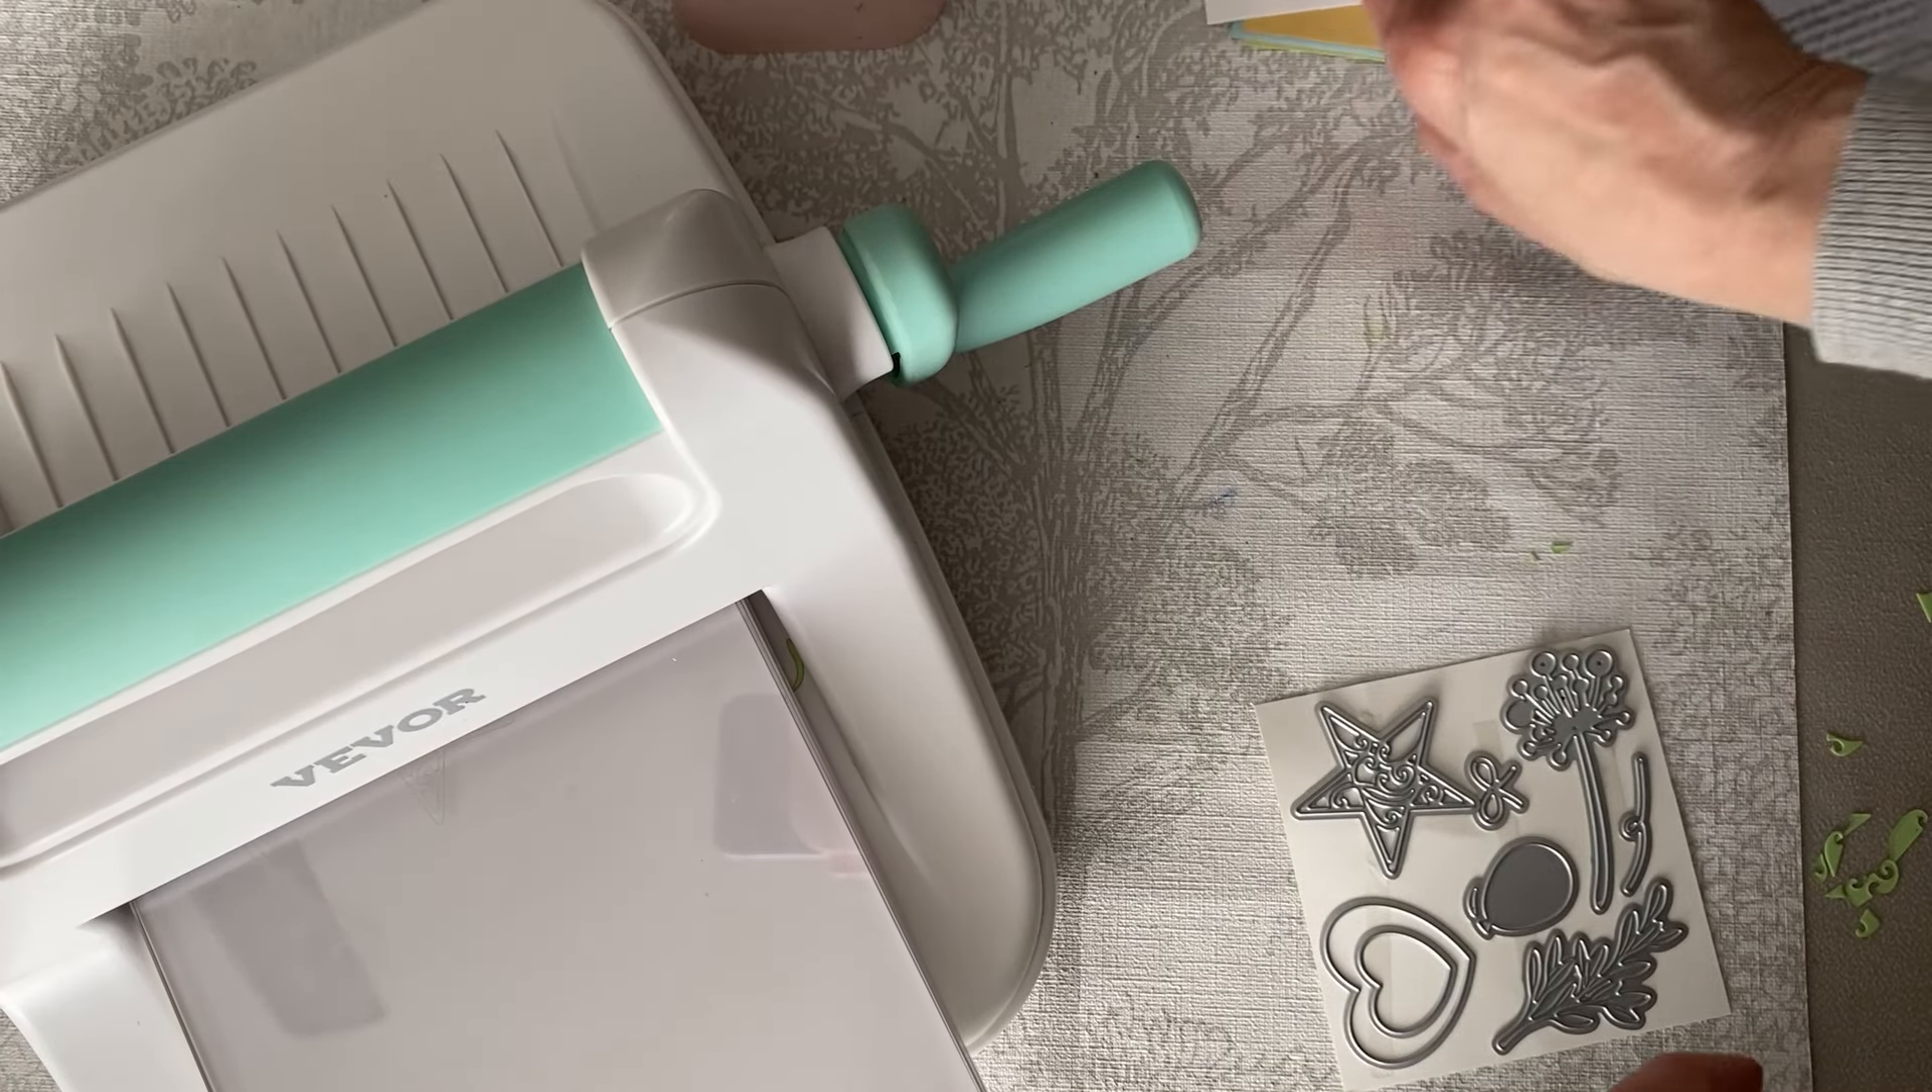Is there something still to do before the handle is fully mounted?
No.